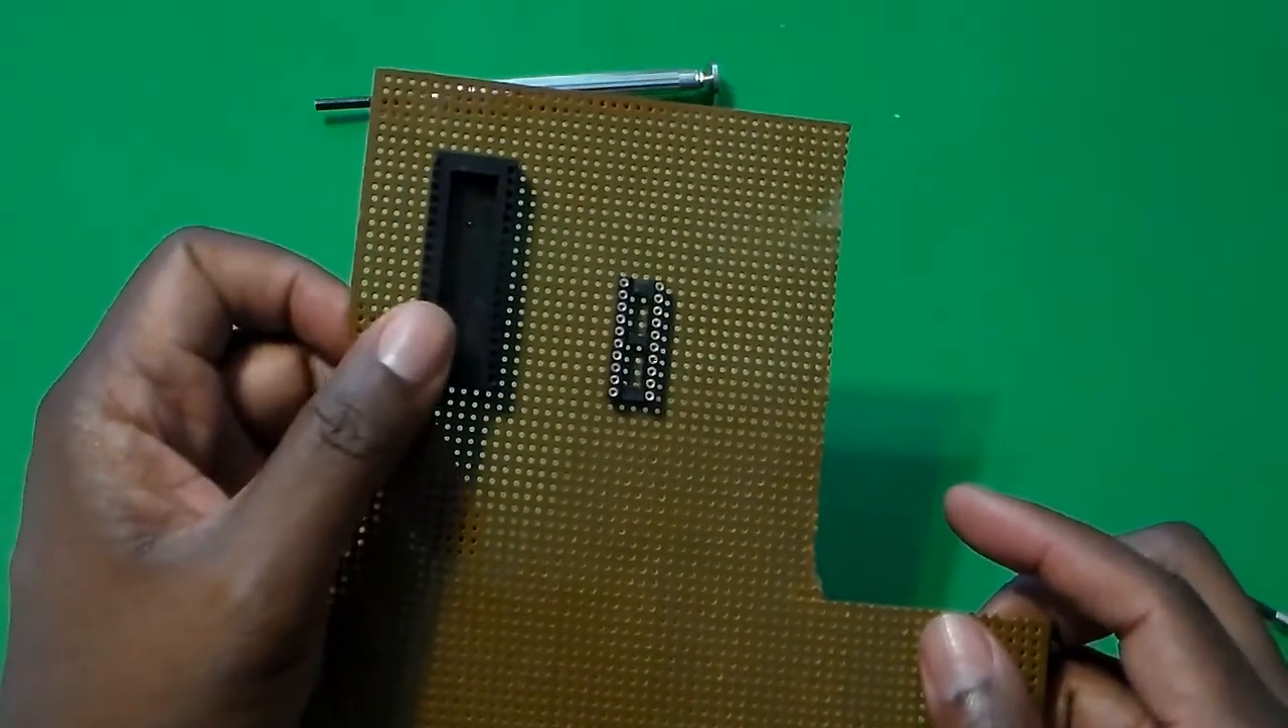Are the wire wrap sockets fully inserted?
Yes.